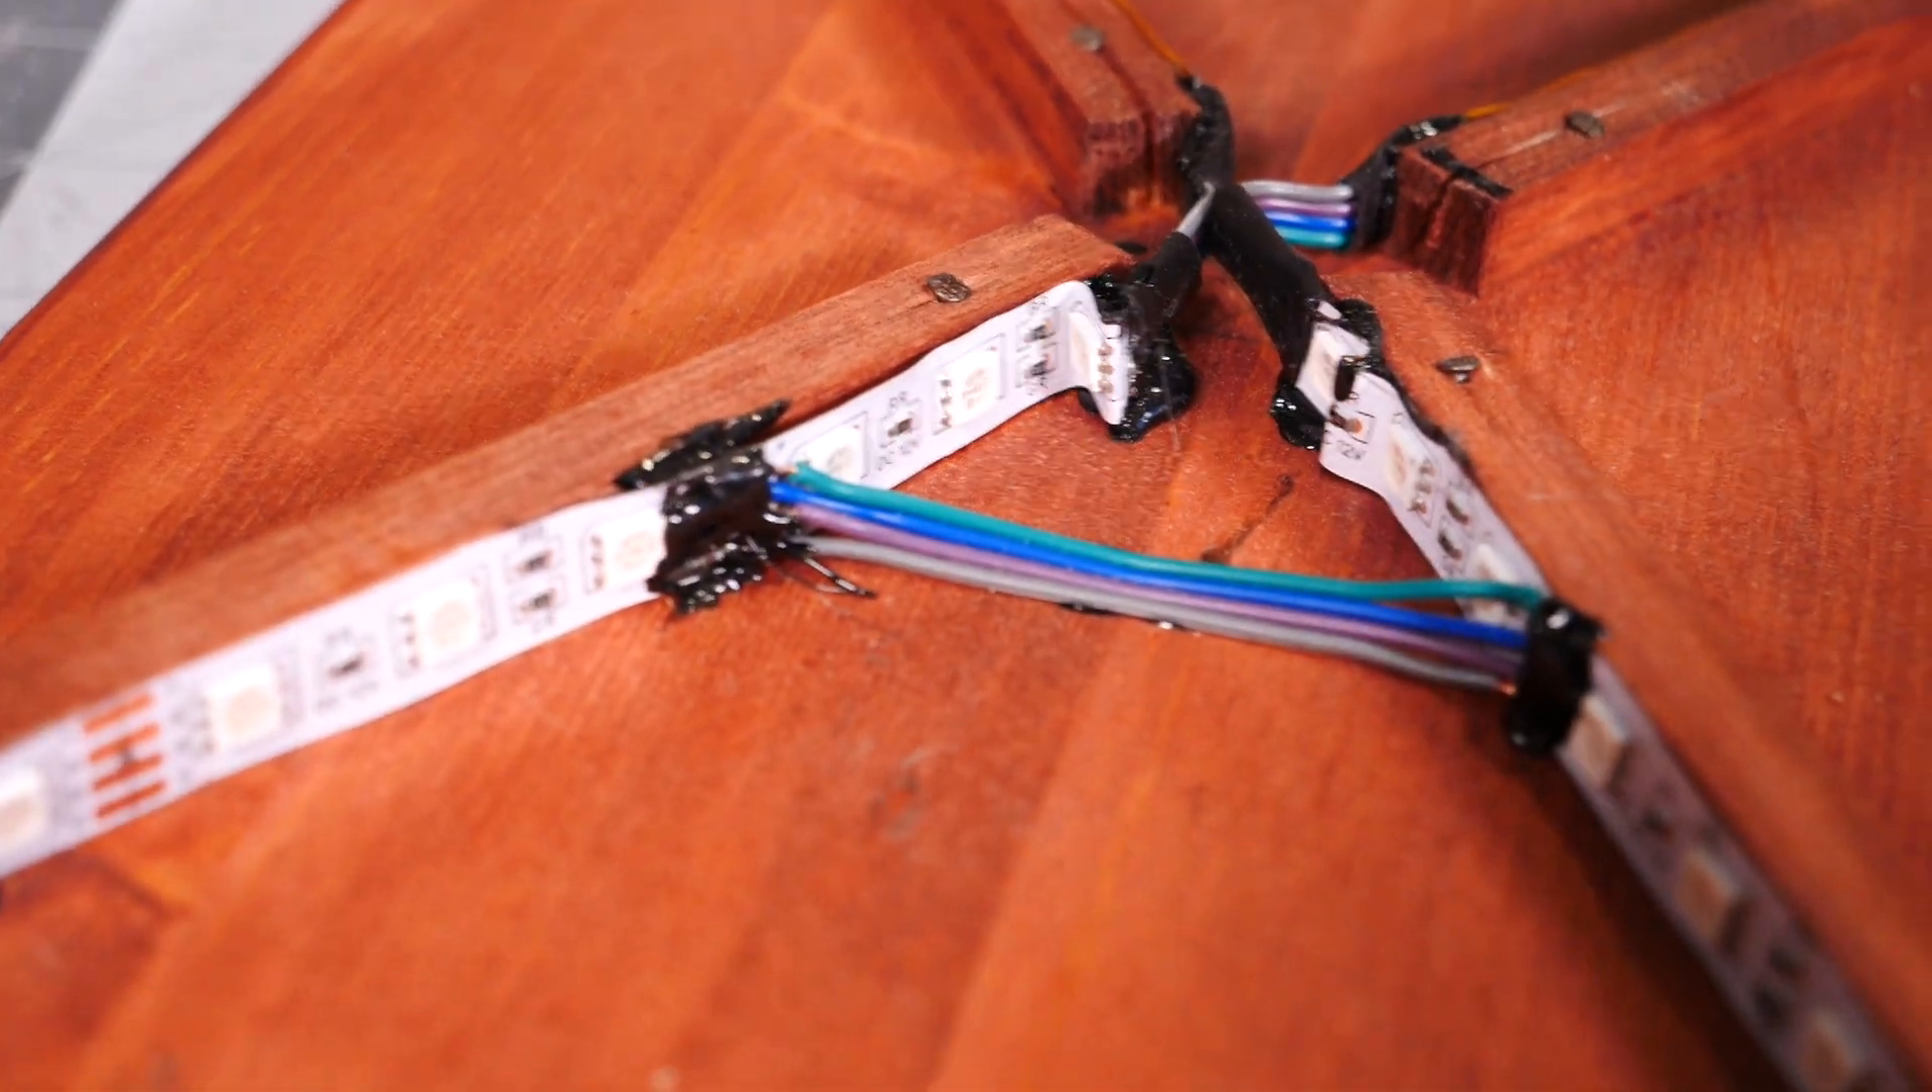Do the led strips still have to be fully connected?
No.